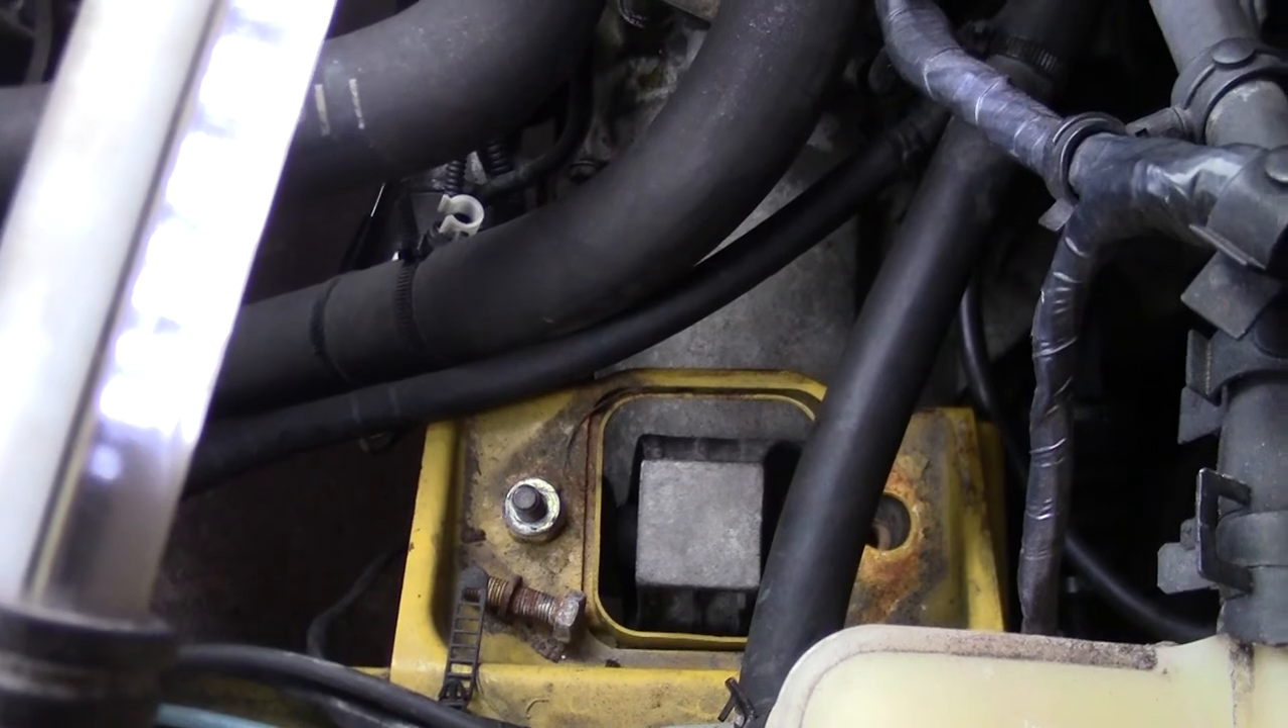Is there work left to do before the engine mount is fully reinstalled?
Yes.